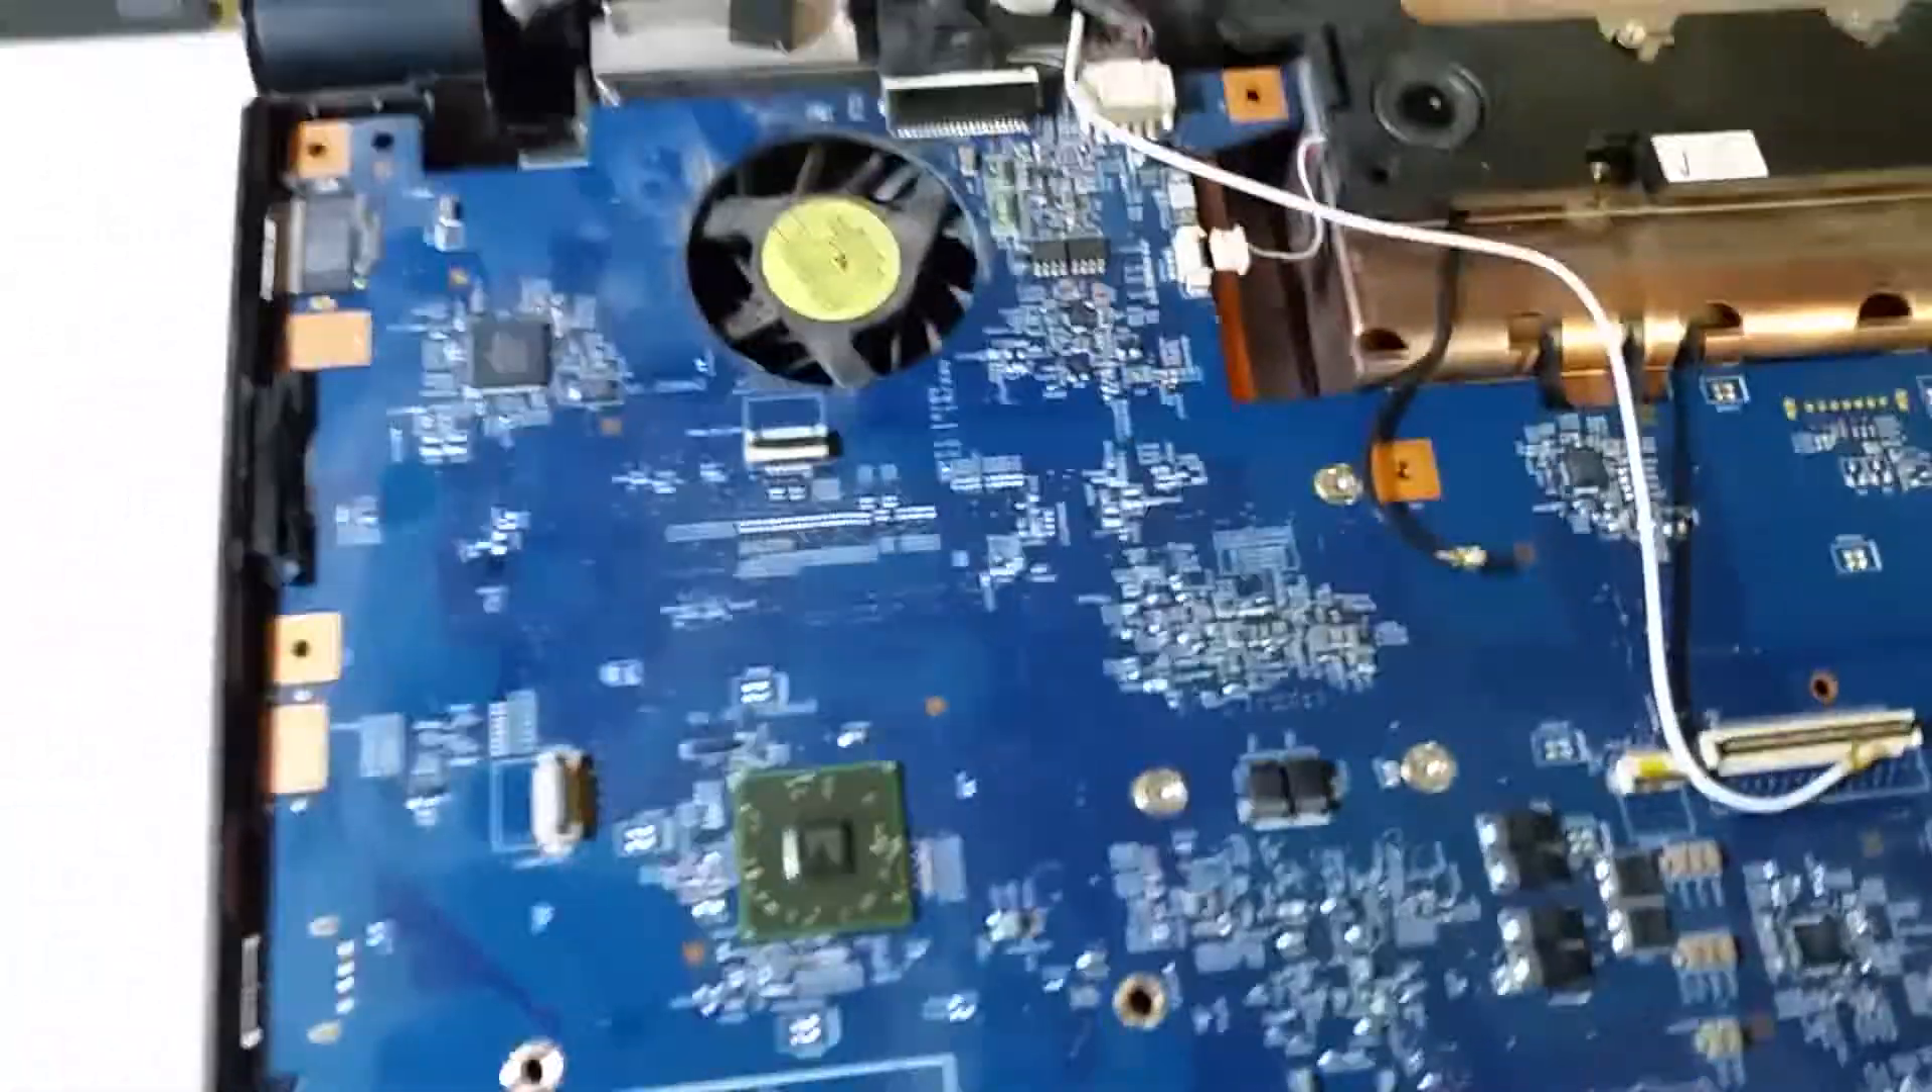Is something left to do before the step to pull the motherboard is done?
Yes.